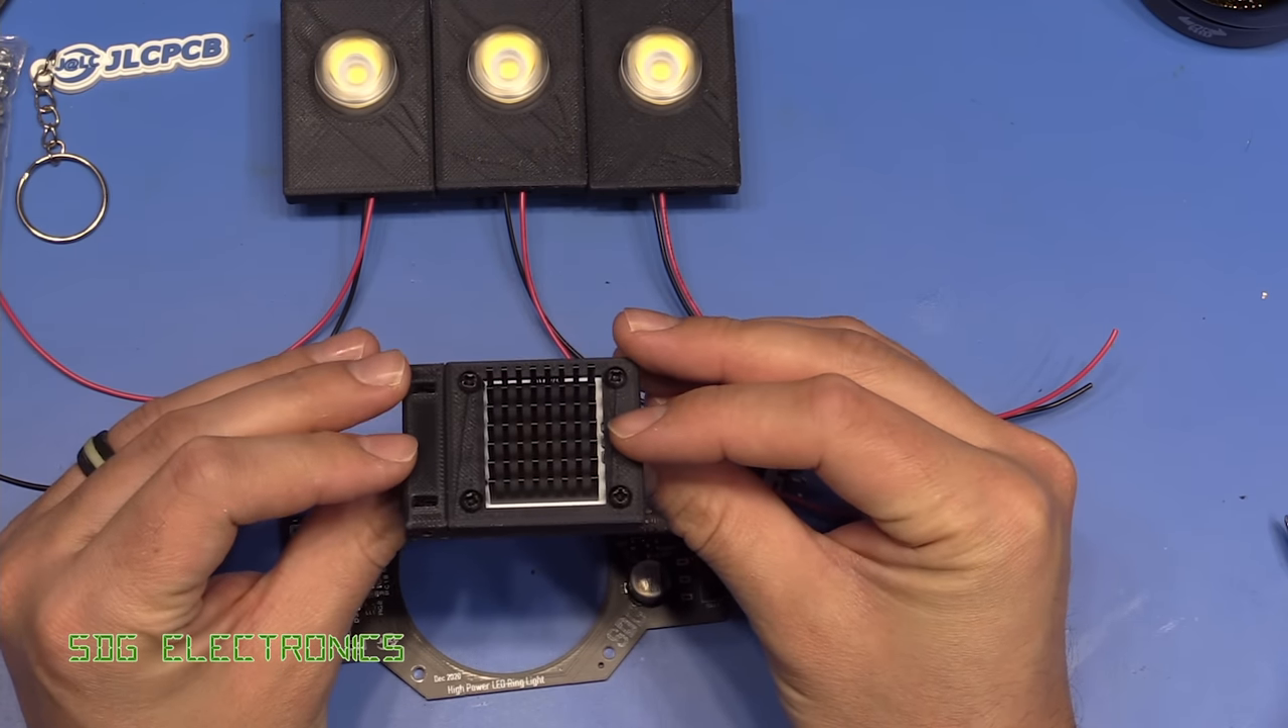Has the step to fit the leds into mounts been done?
Yes.